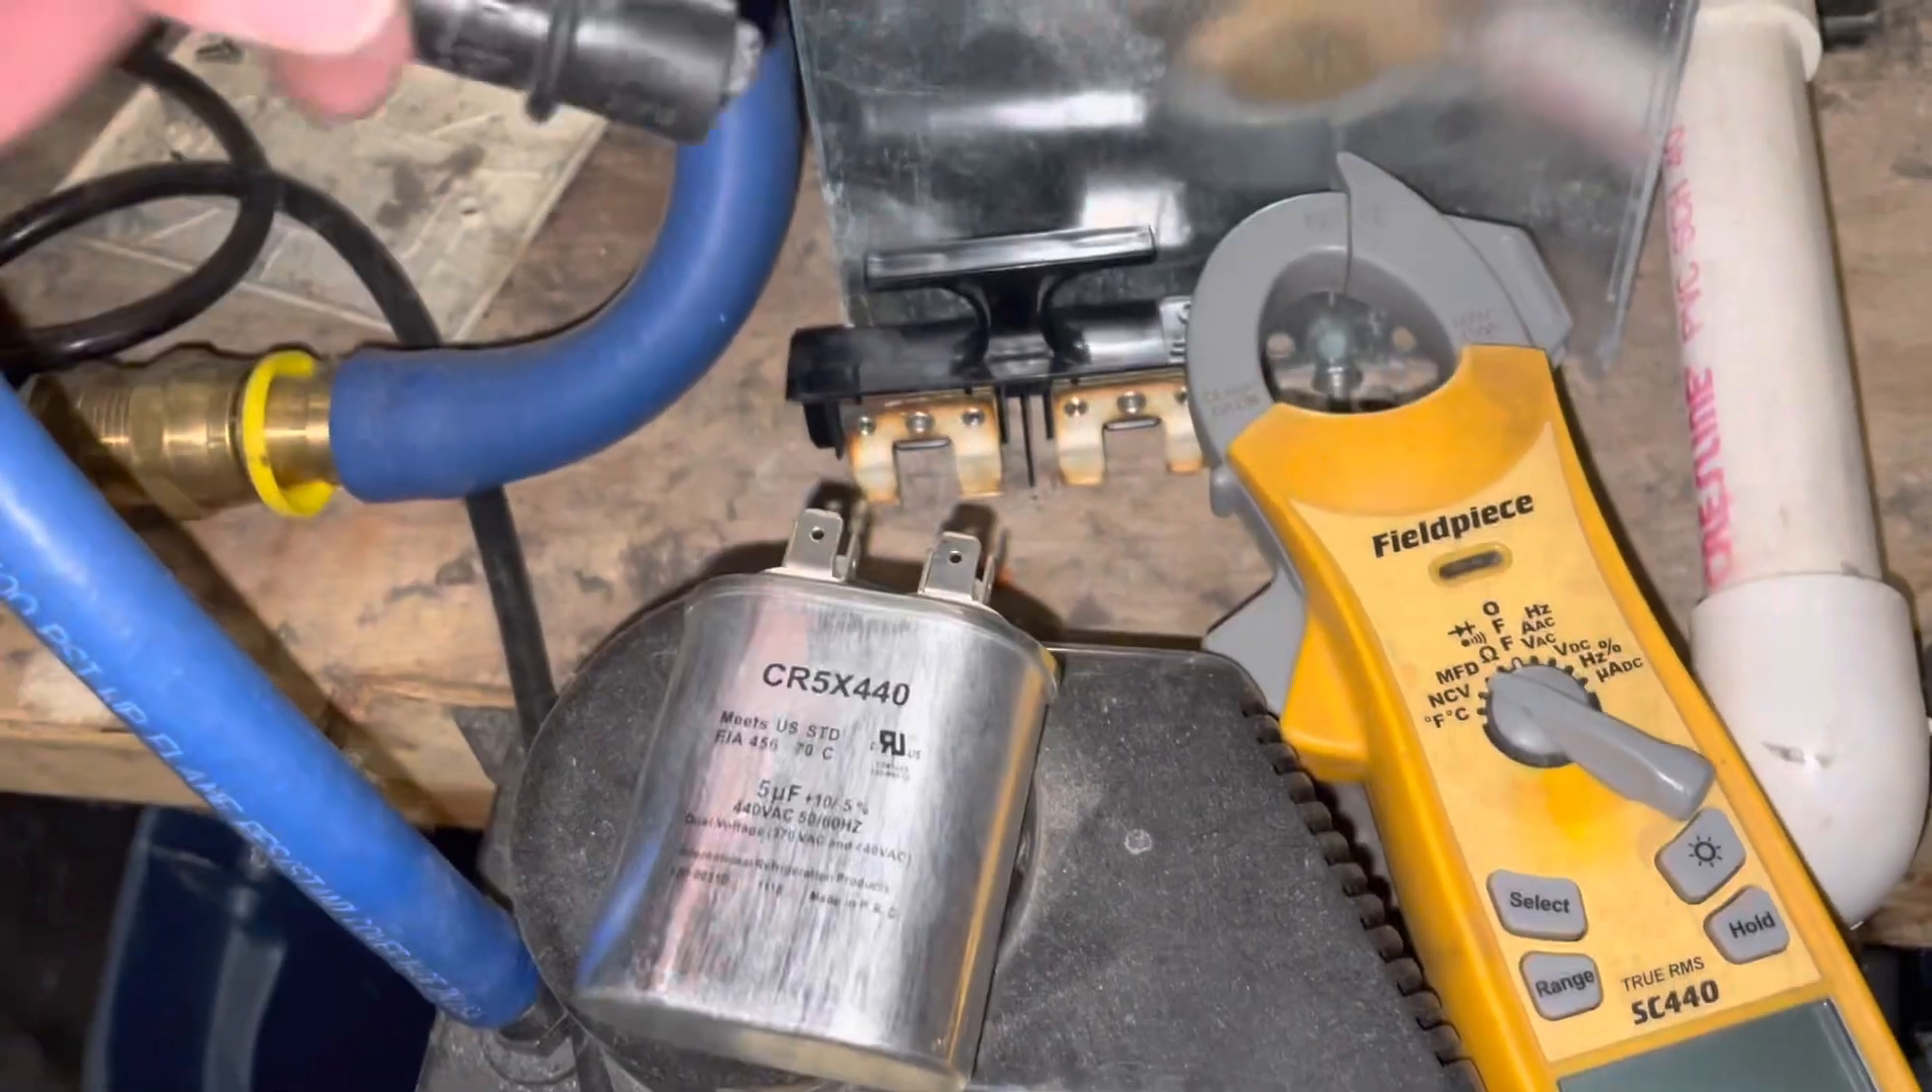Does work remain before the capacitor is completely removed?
No.